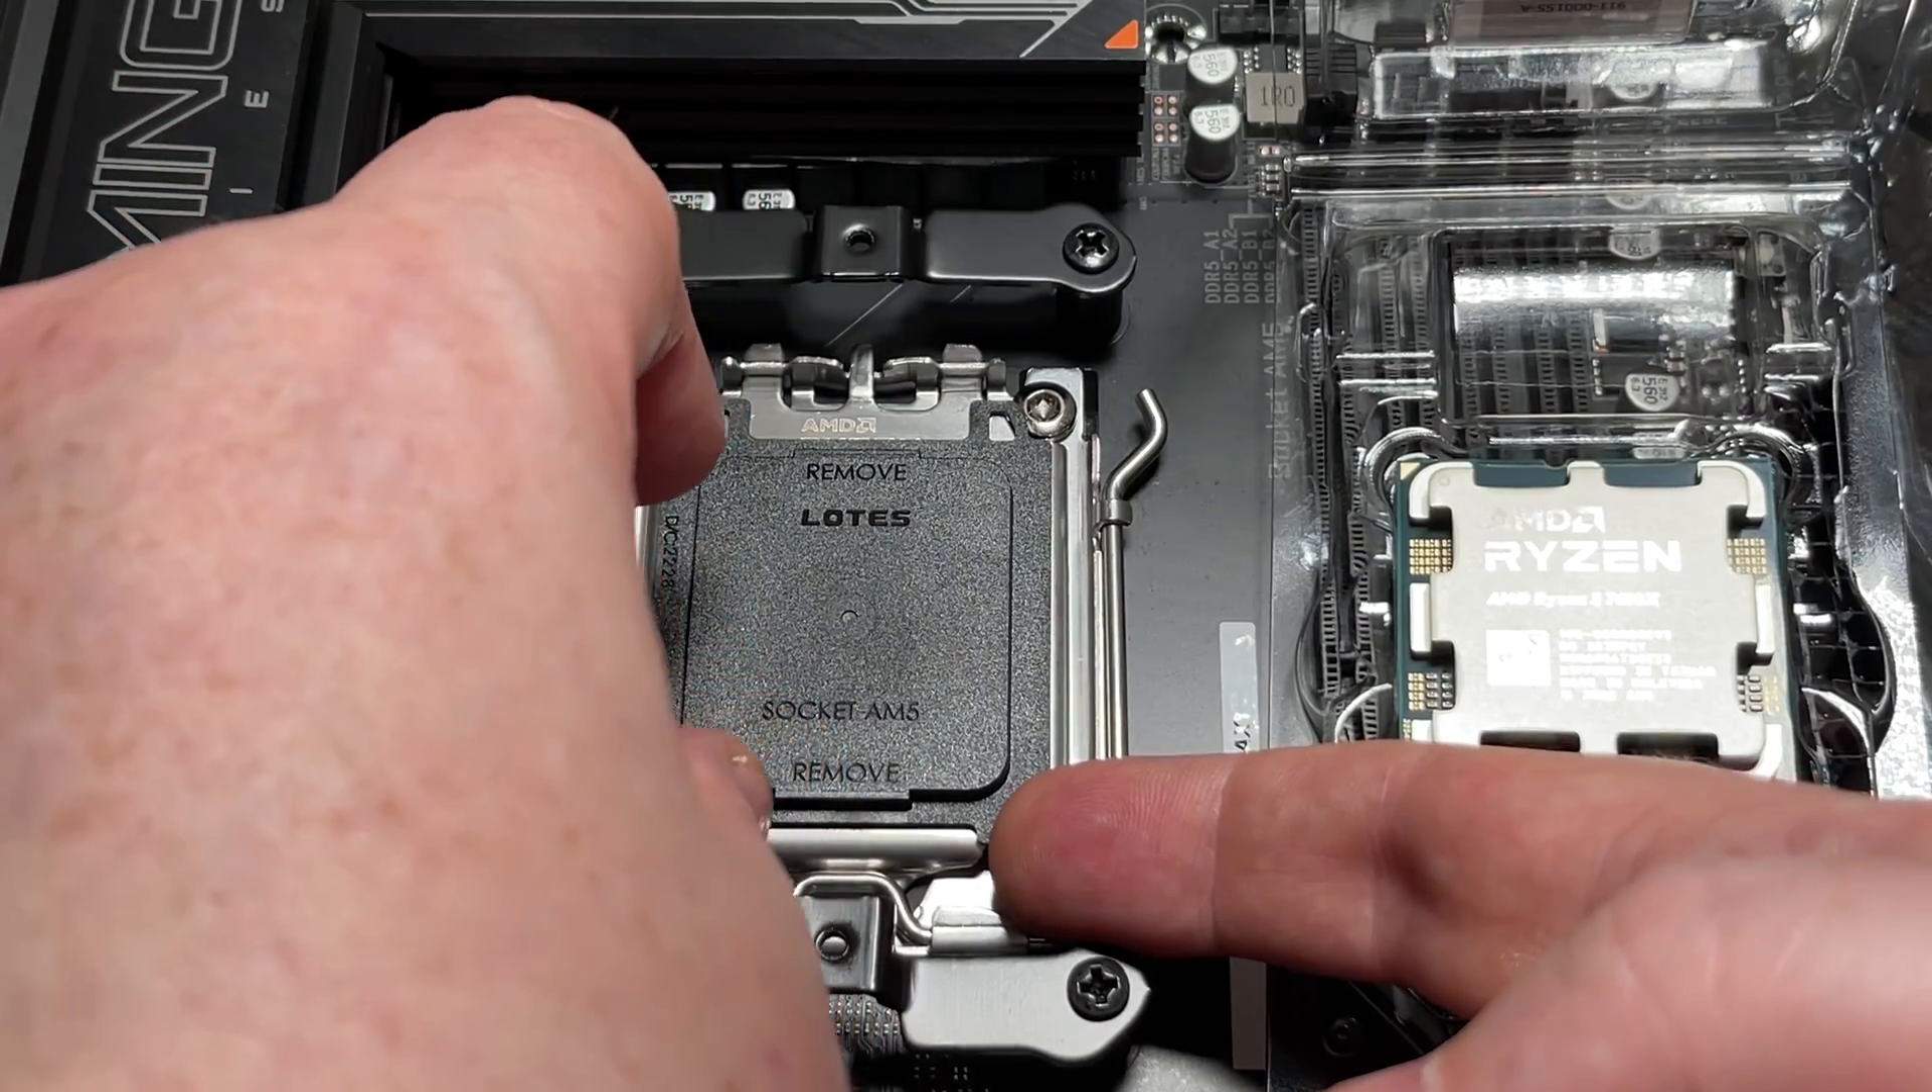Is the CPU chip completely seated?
No.